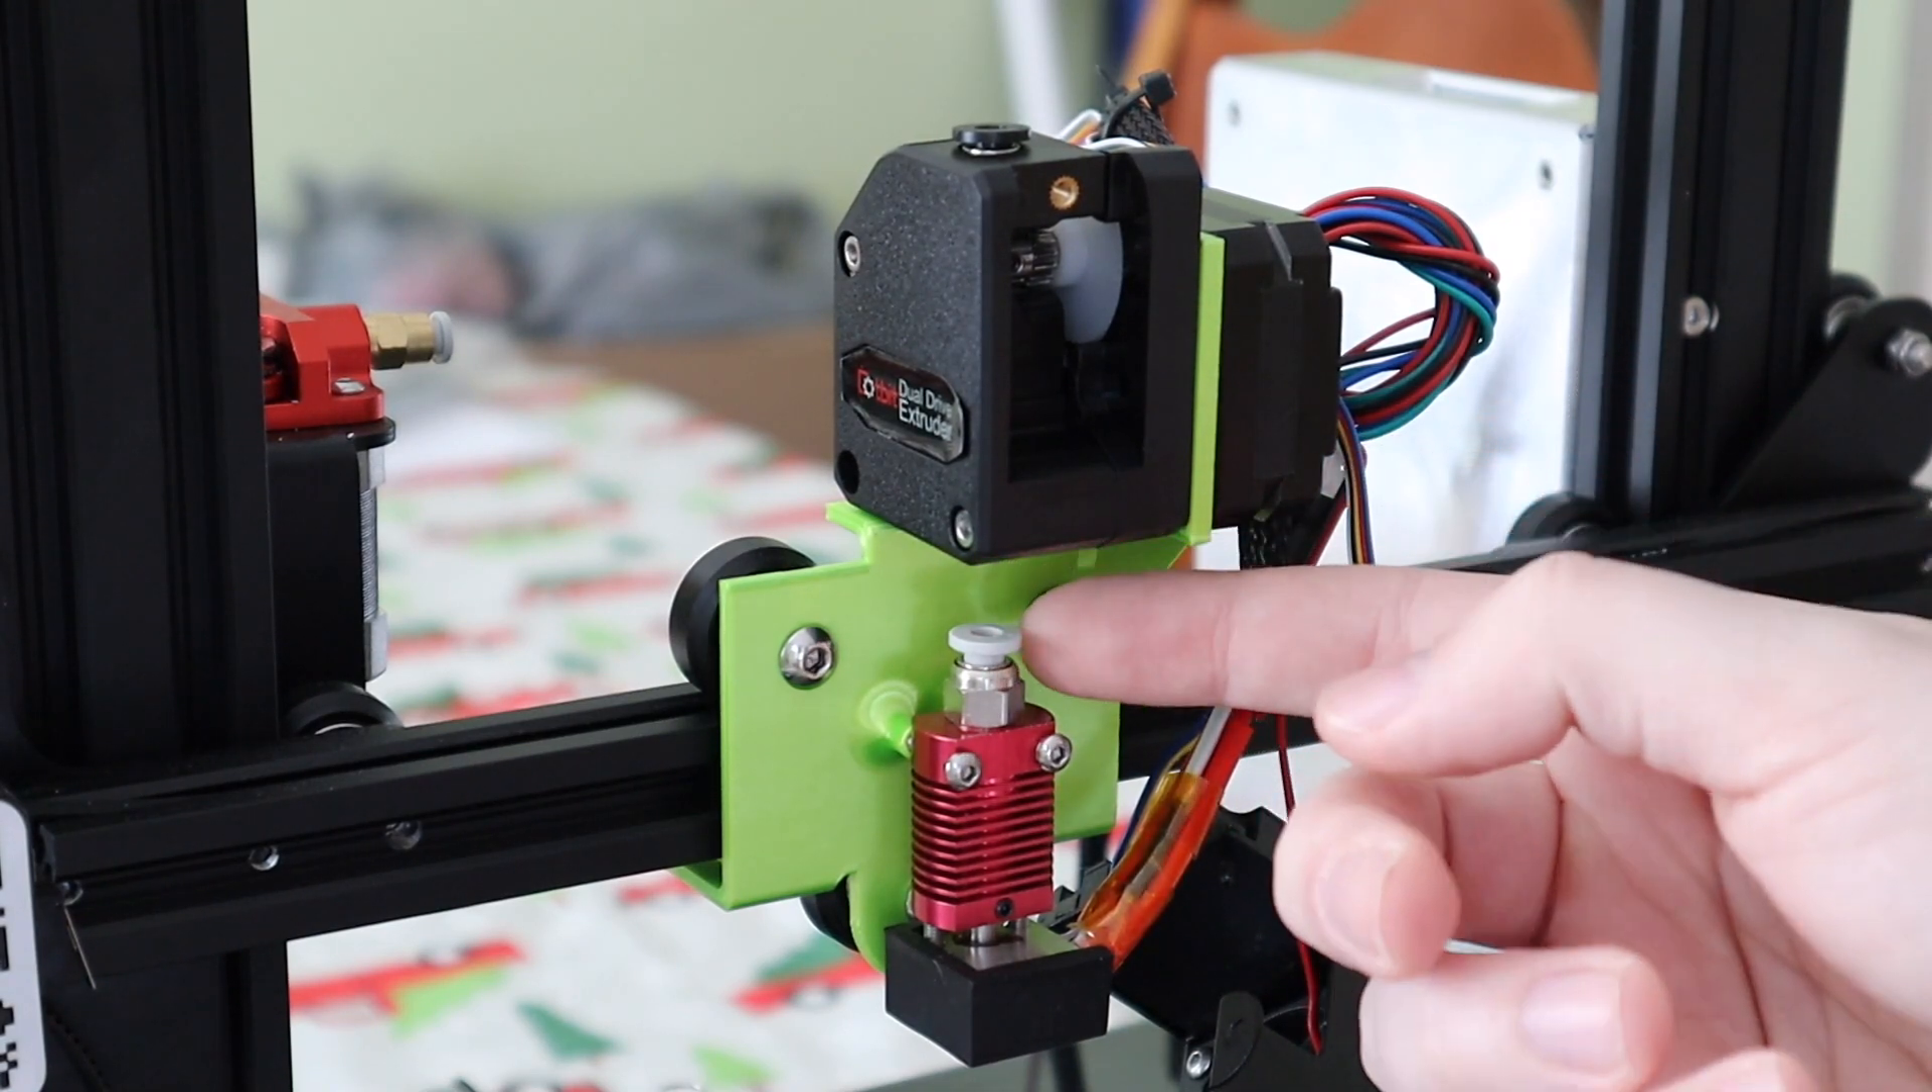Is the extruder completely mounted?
Yes.